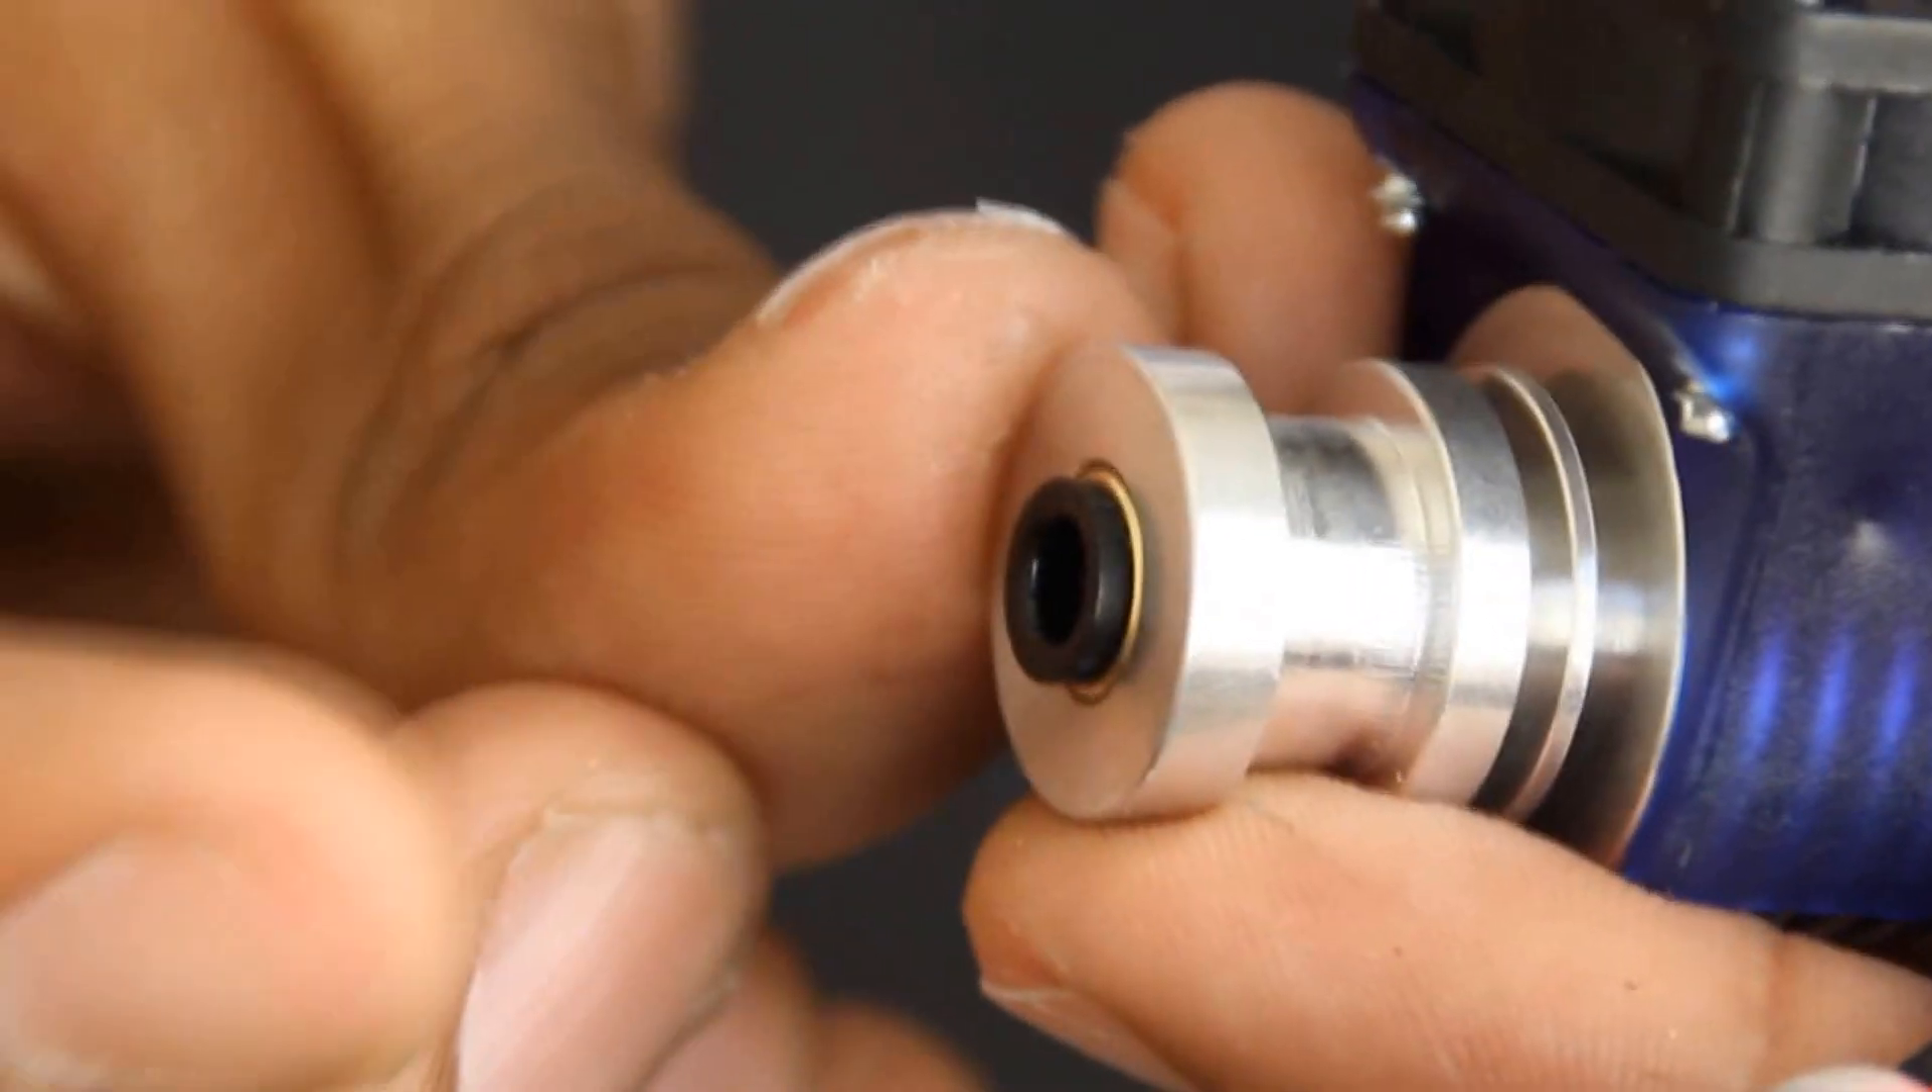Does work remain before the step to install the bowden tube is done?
Yes.